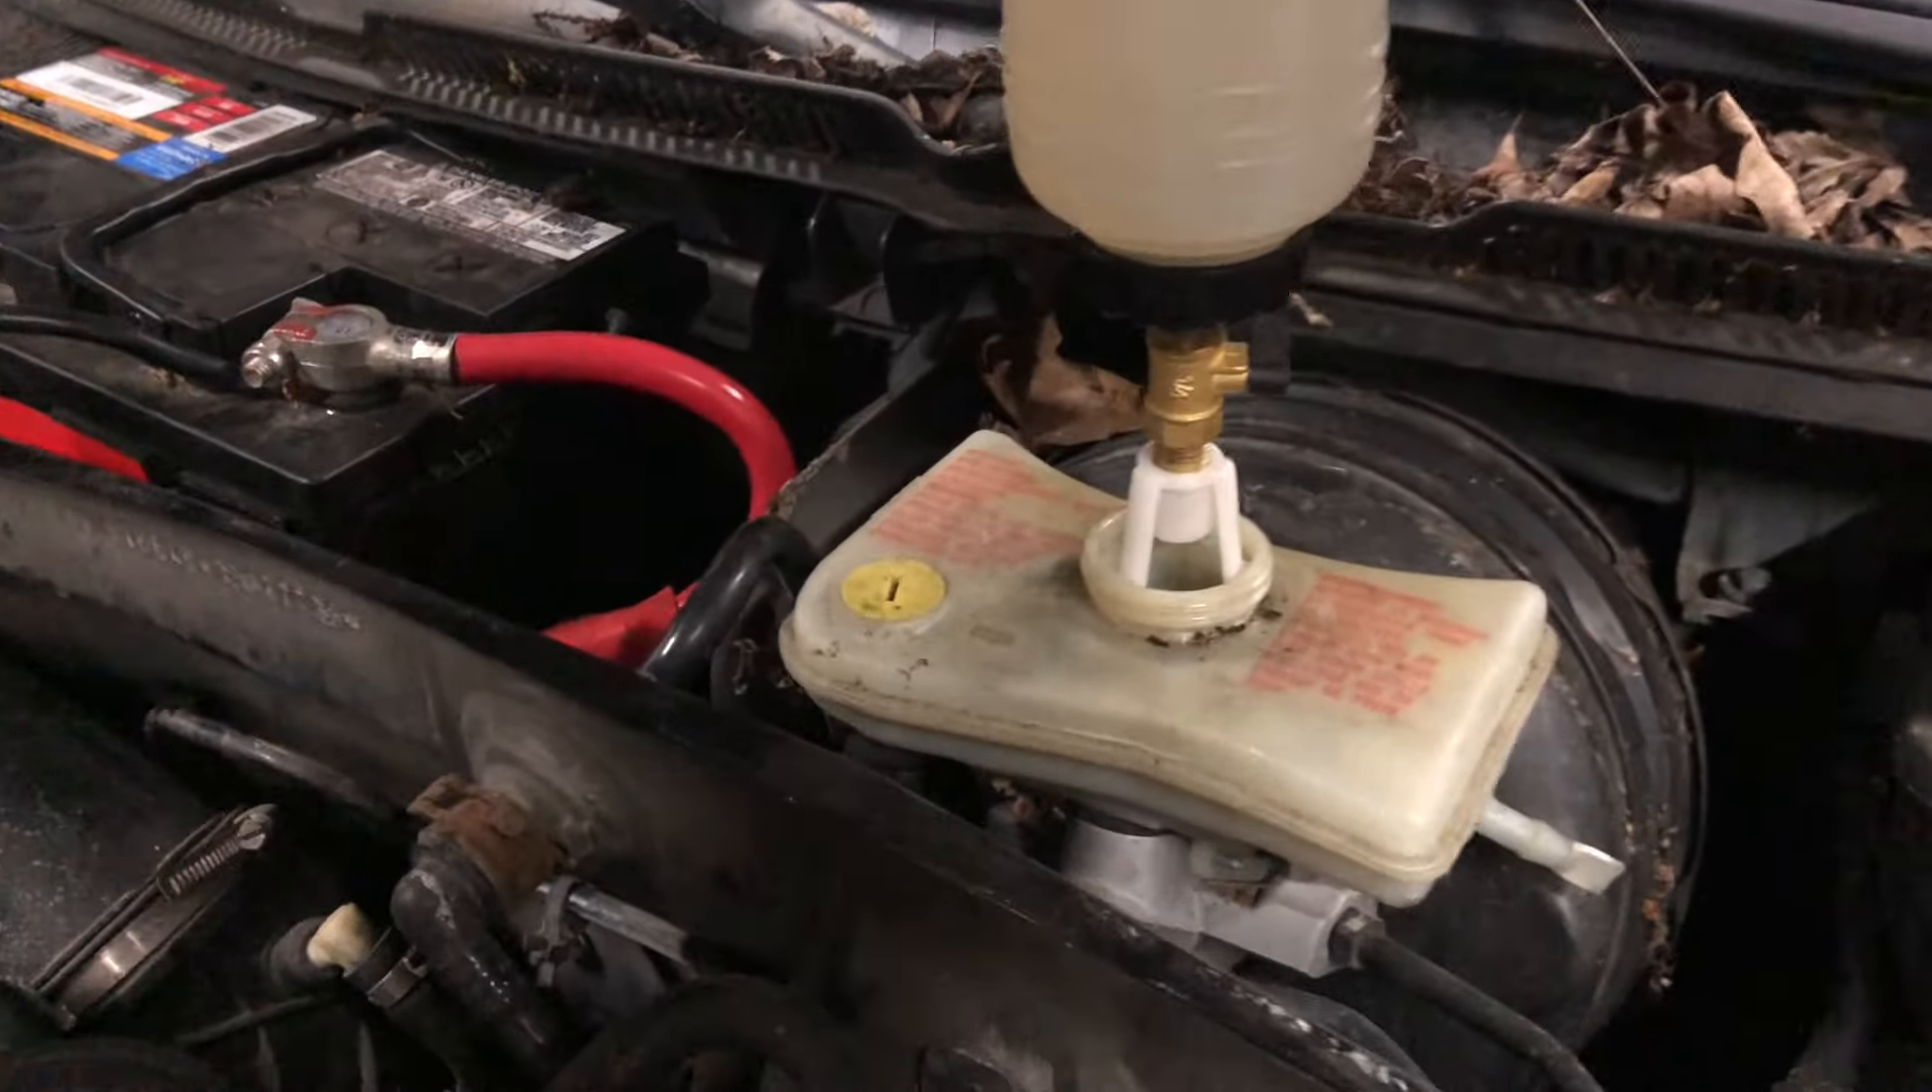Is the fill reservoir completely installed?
Yes.